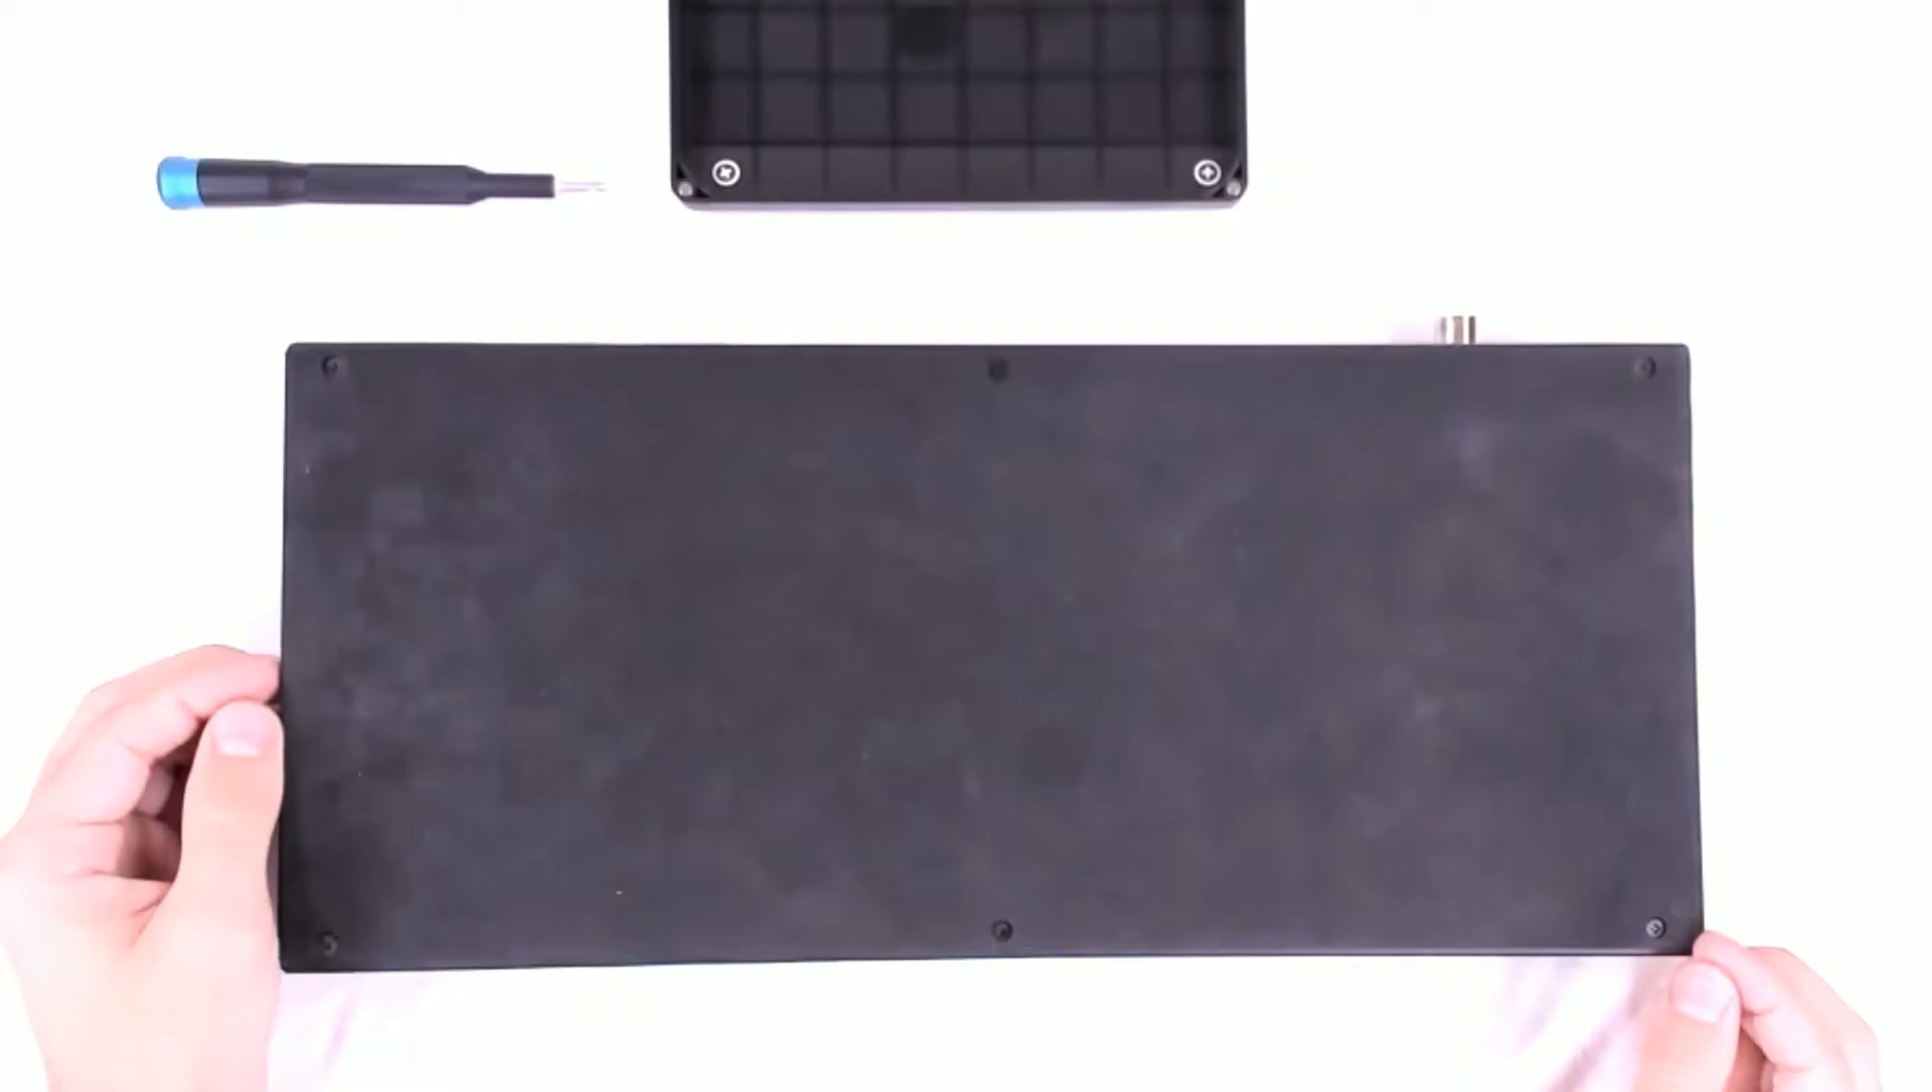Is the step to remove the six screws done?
No.